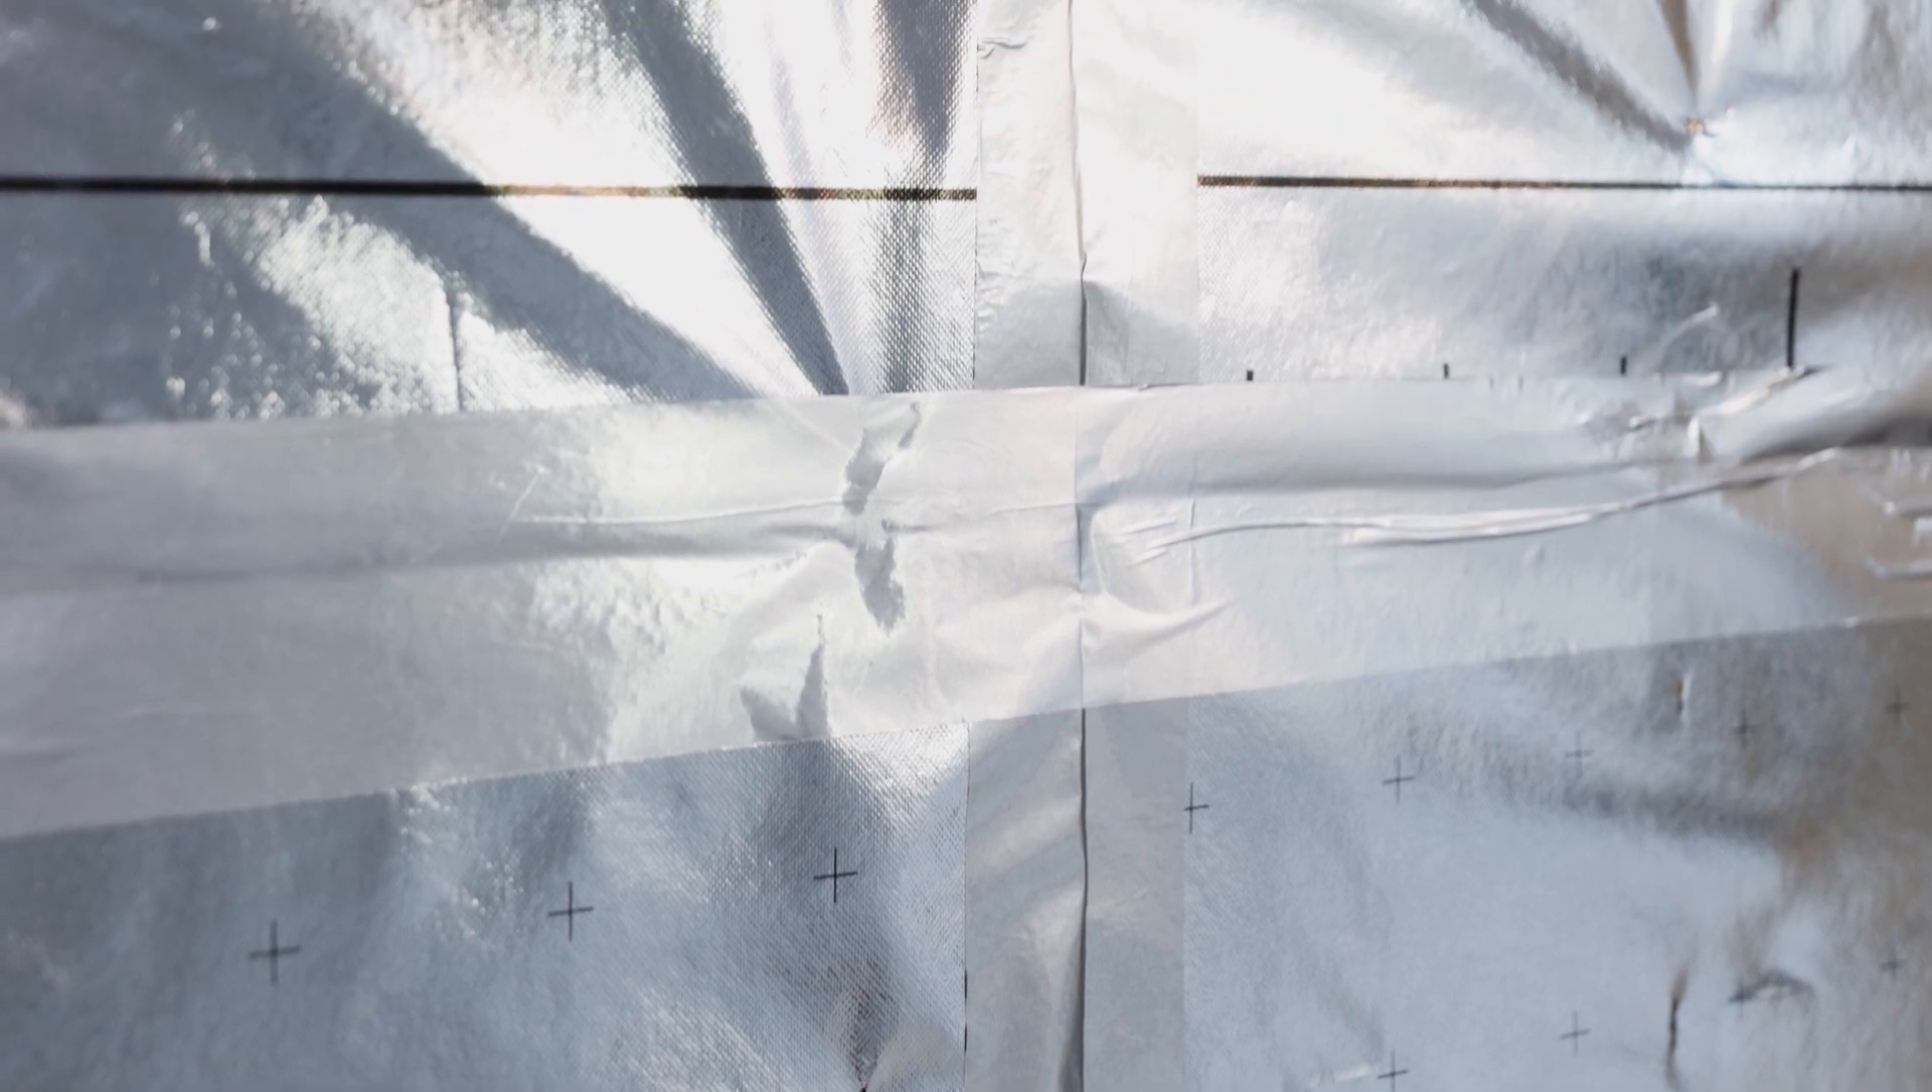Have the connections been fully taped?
Yes.